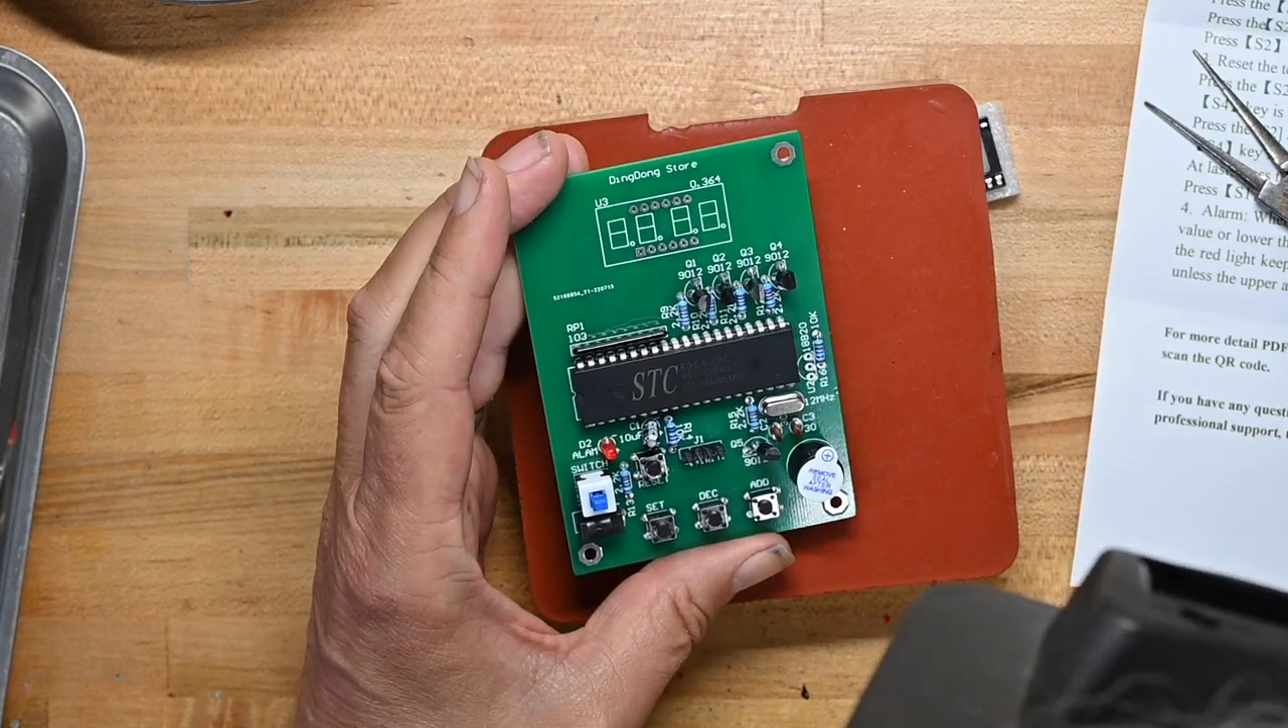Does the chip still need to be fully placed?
No.